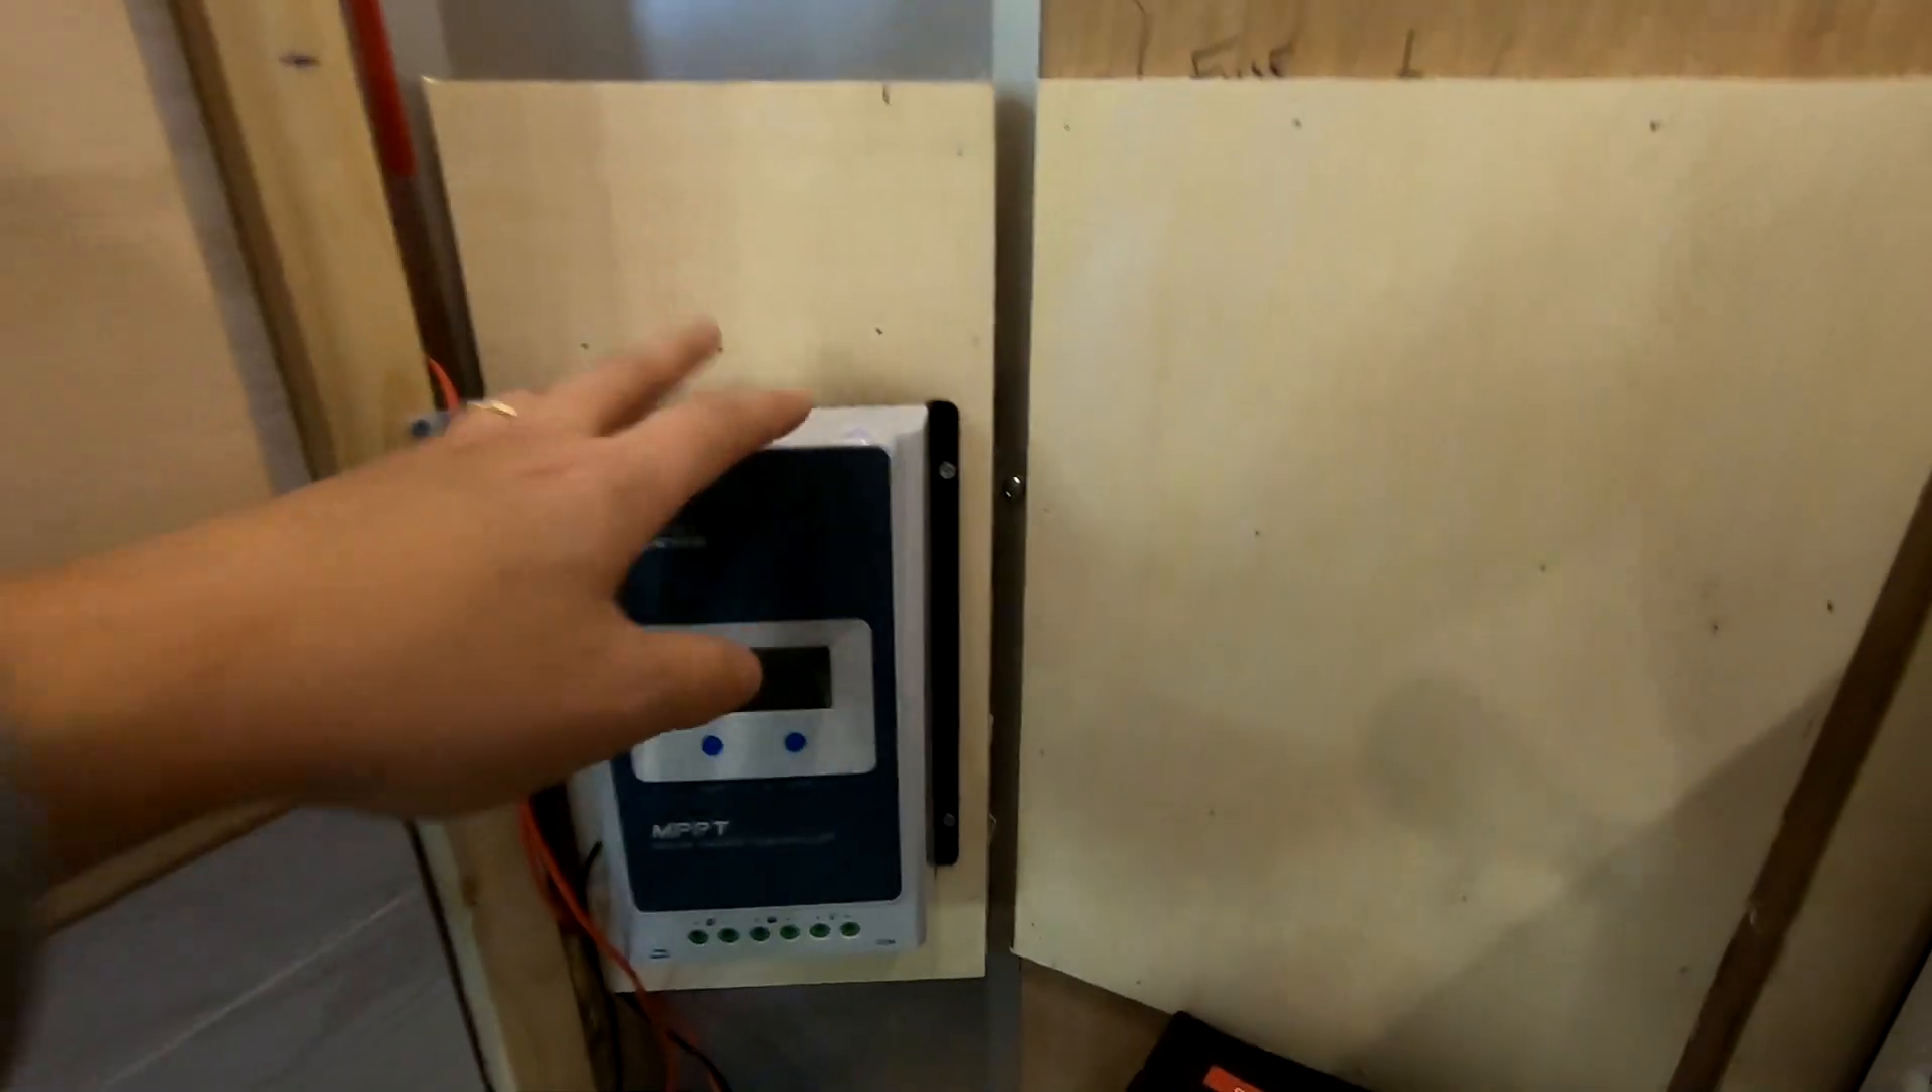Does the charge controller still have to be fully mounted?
No.